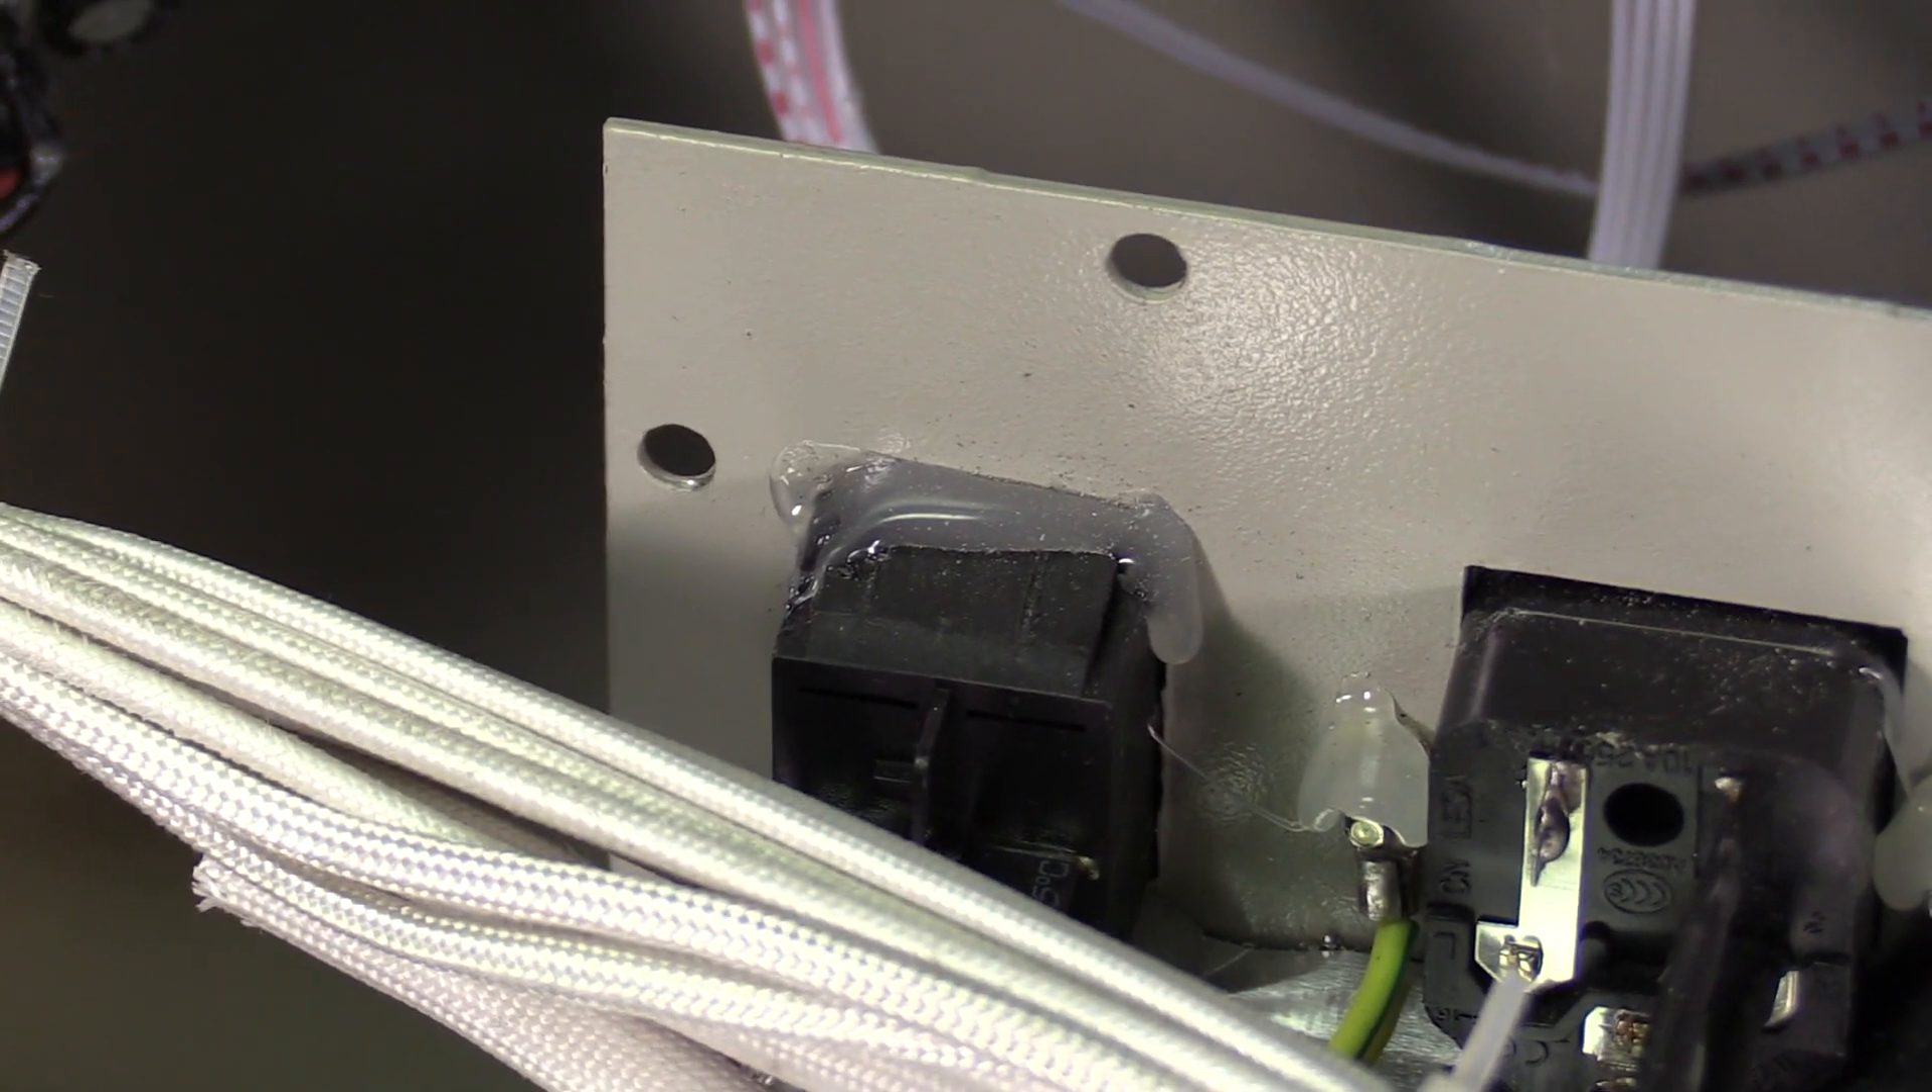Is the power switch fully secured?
Yes.